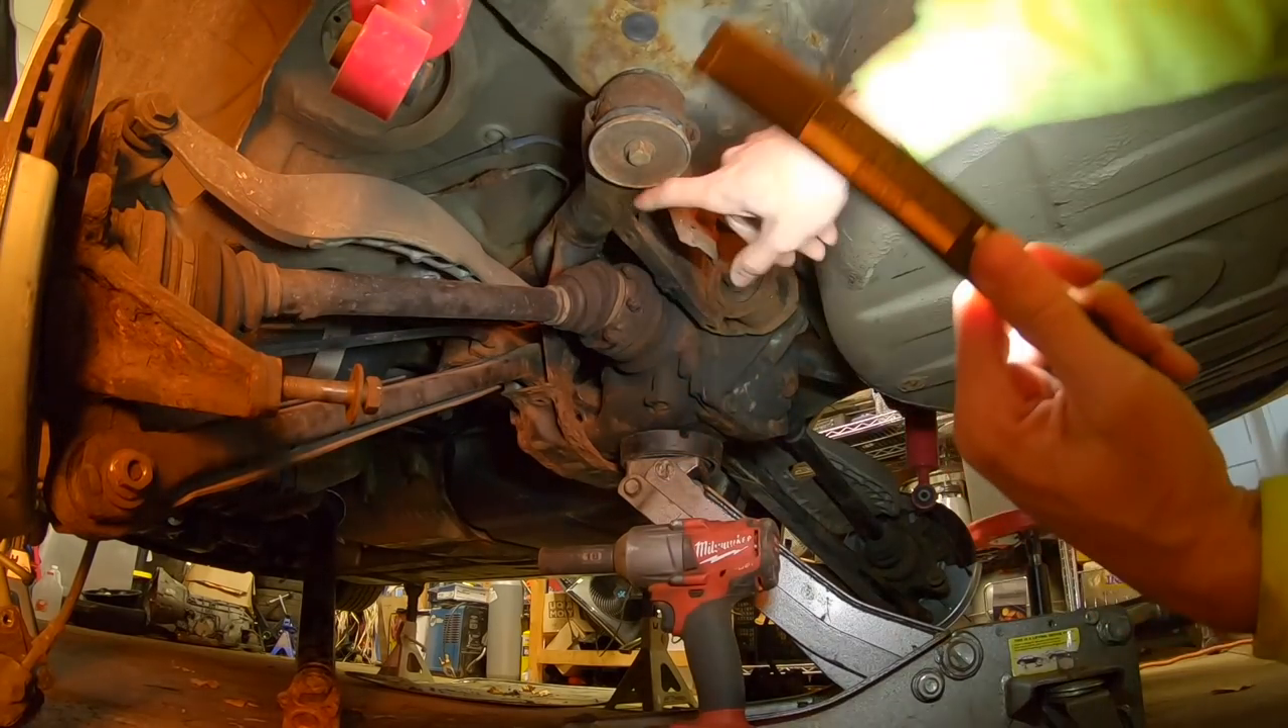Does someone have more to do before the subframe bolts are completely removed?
Yes.